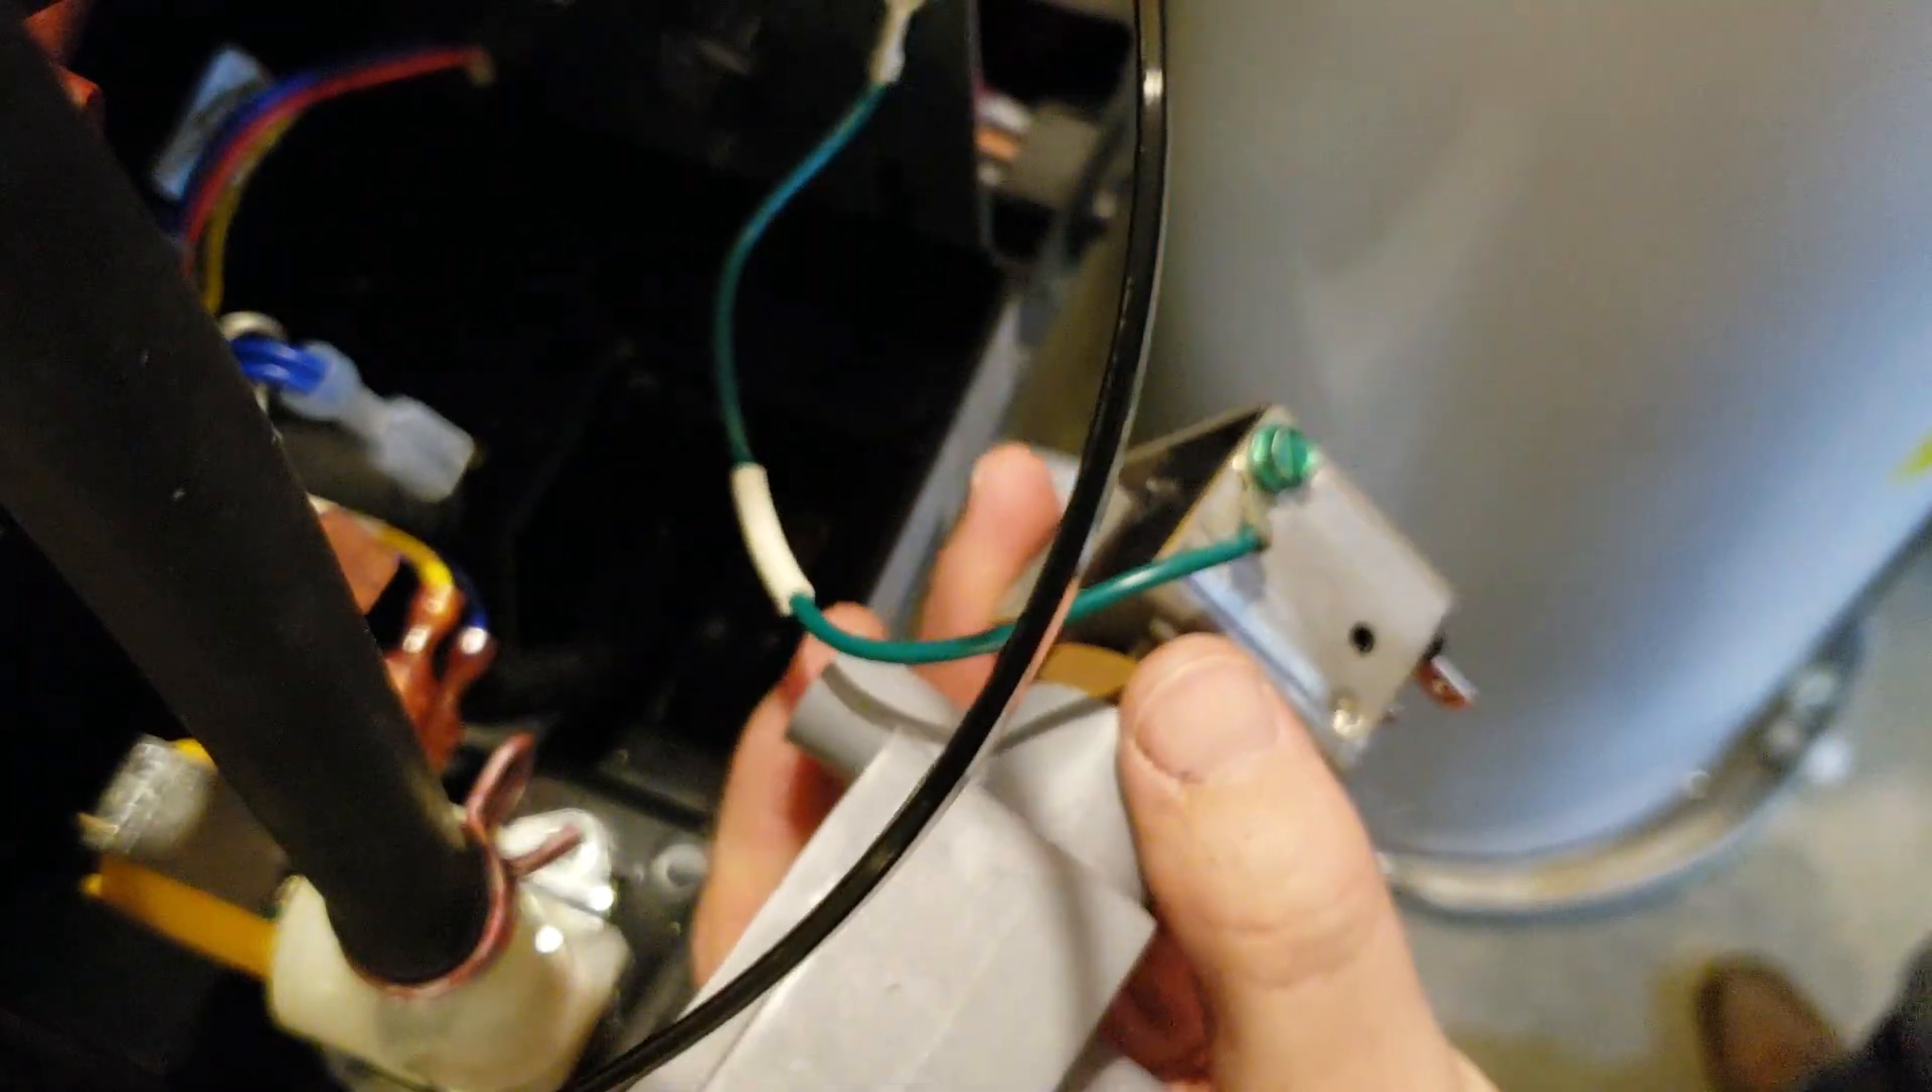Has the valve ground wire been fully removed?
No.